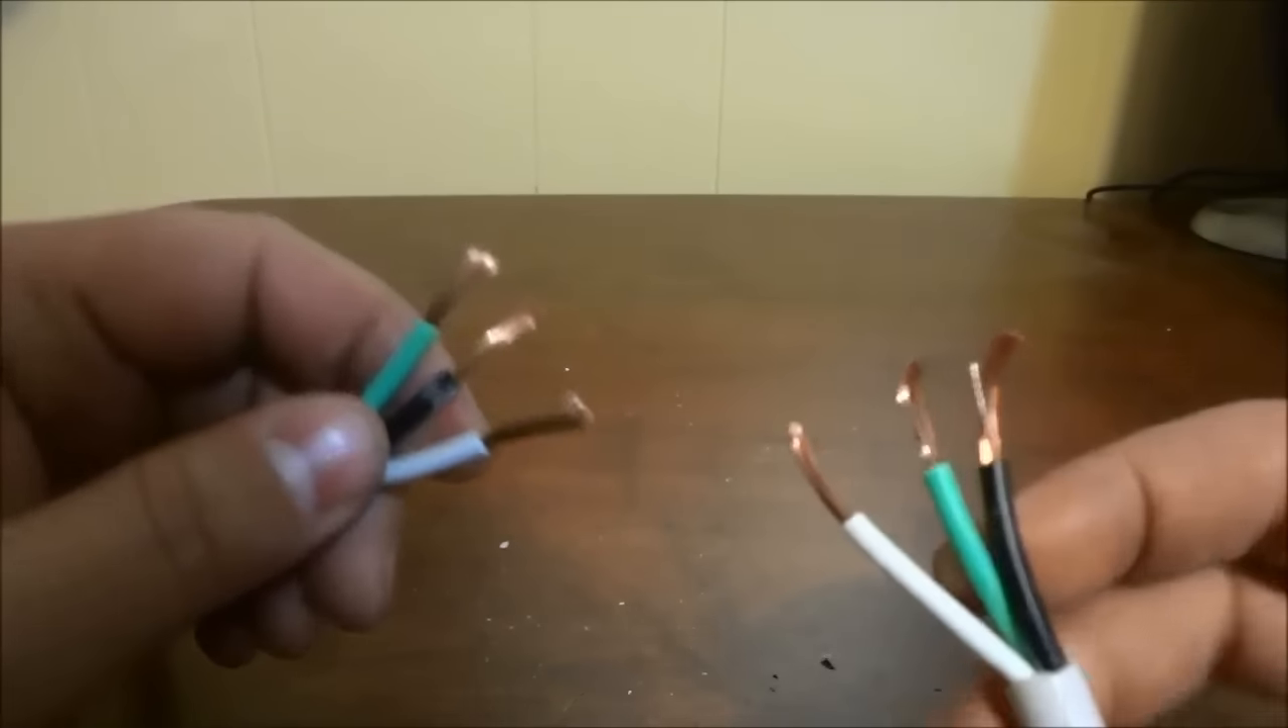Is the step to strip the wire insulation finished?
Yes.